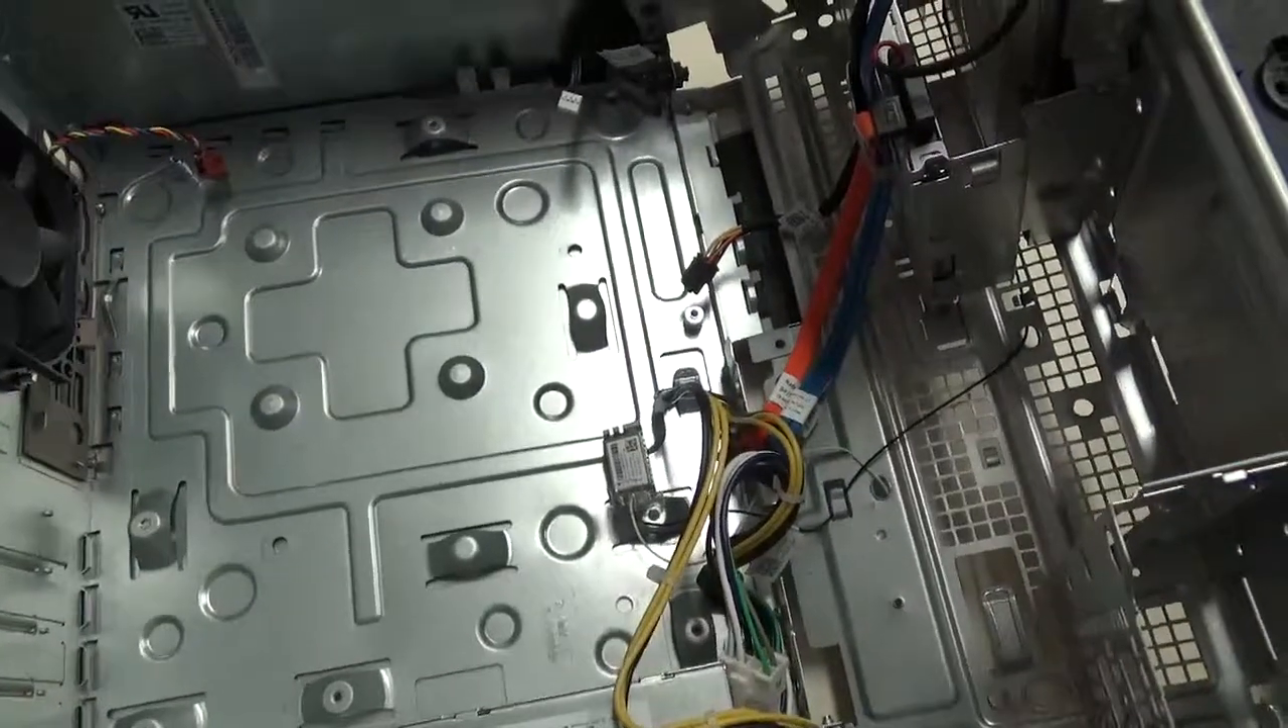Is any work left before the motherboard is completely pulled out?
No.